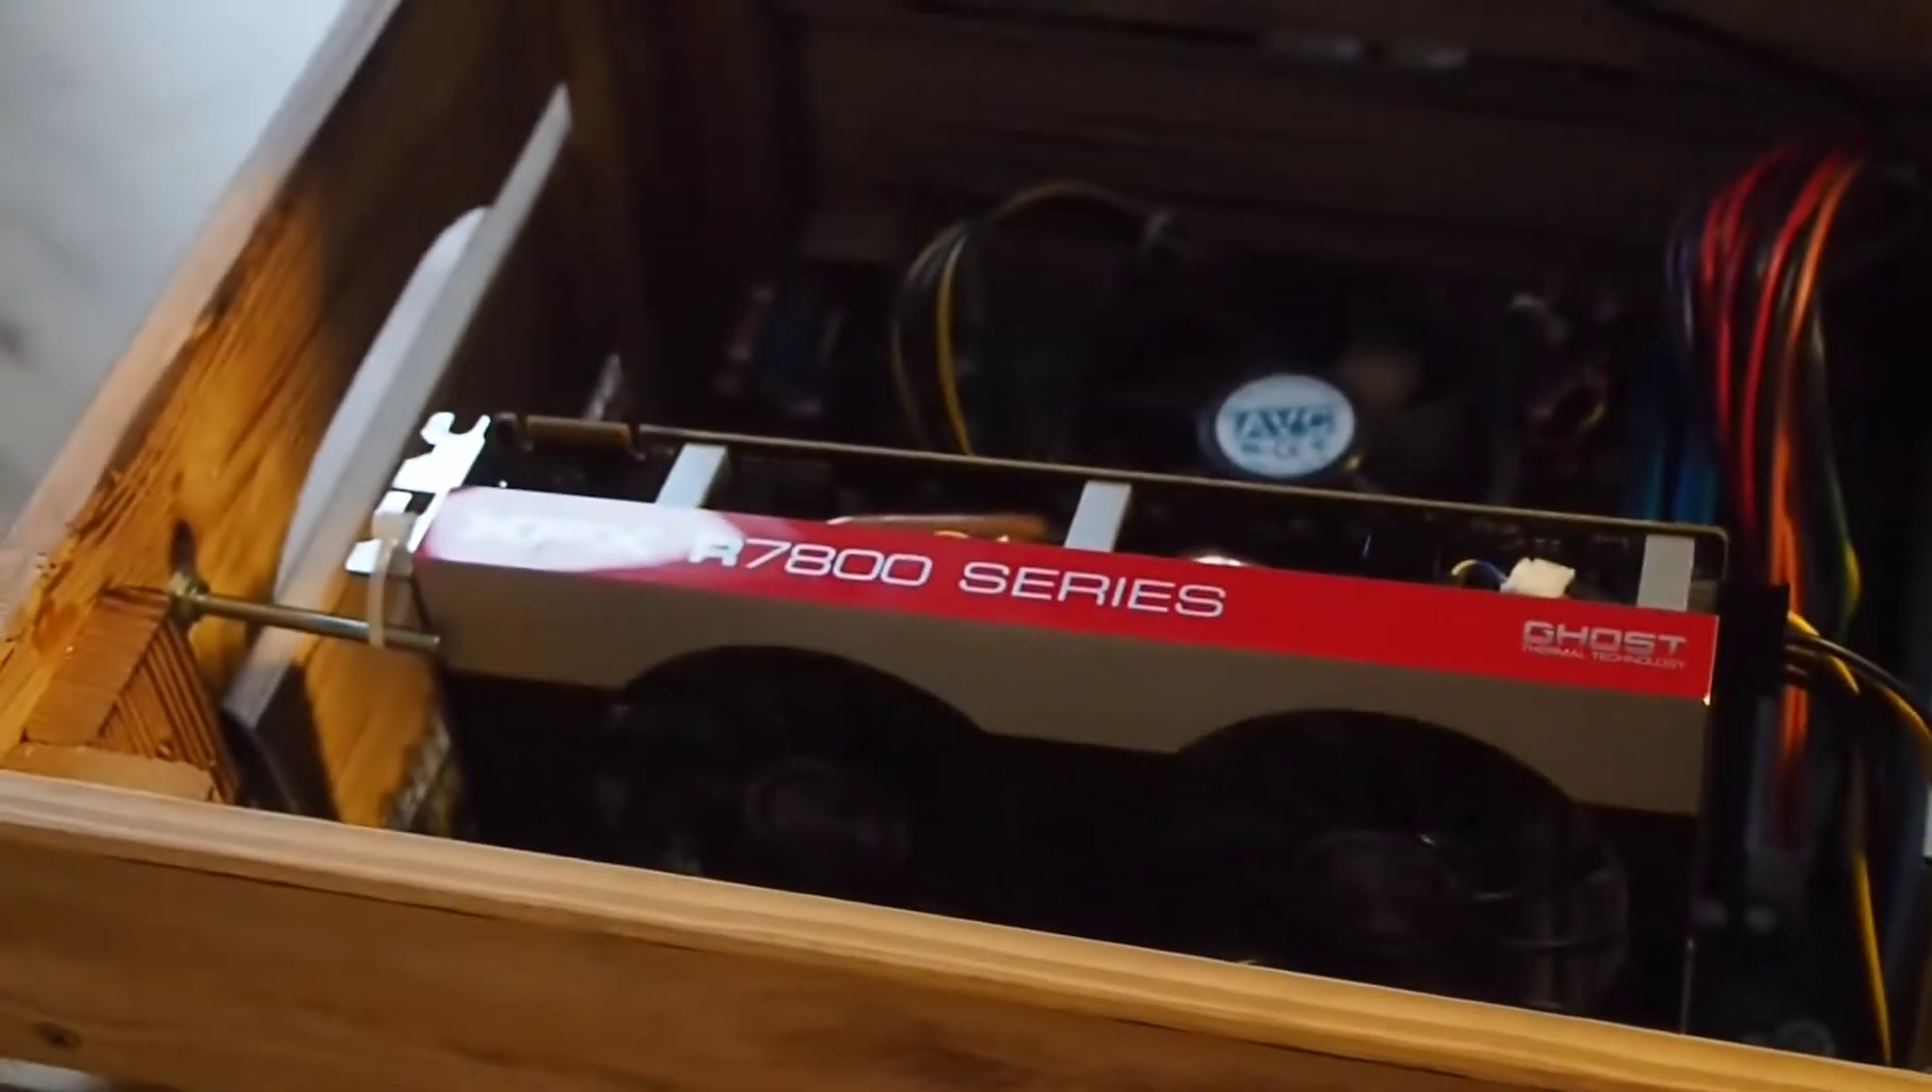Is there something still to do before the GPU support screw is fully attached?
No.